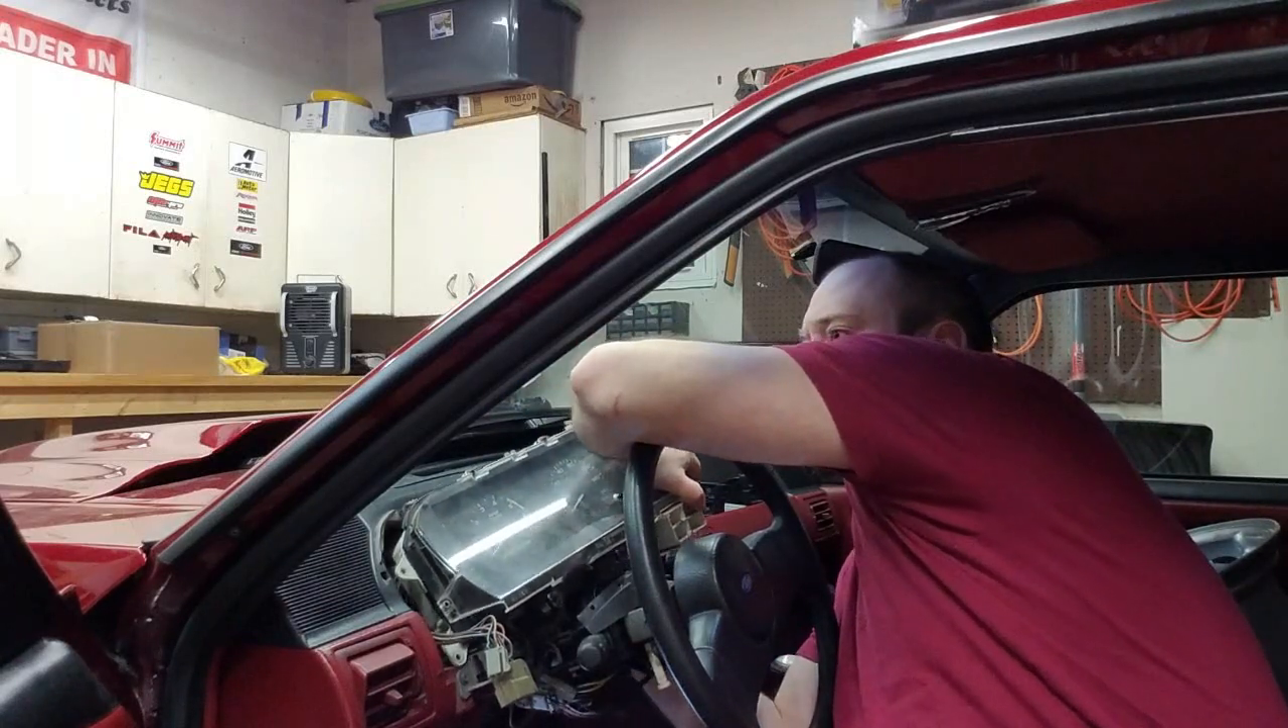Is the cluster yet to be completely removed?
Yes.